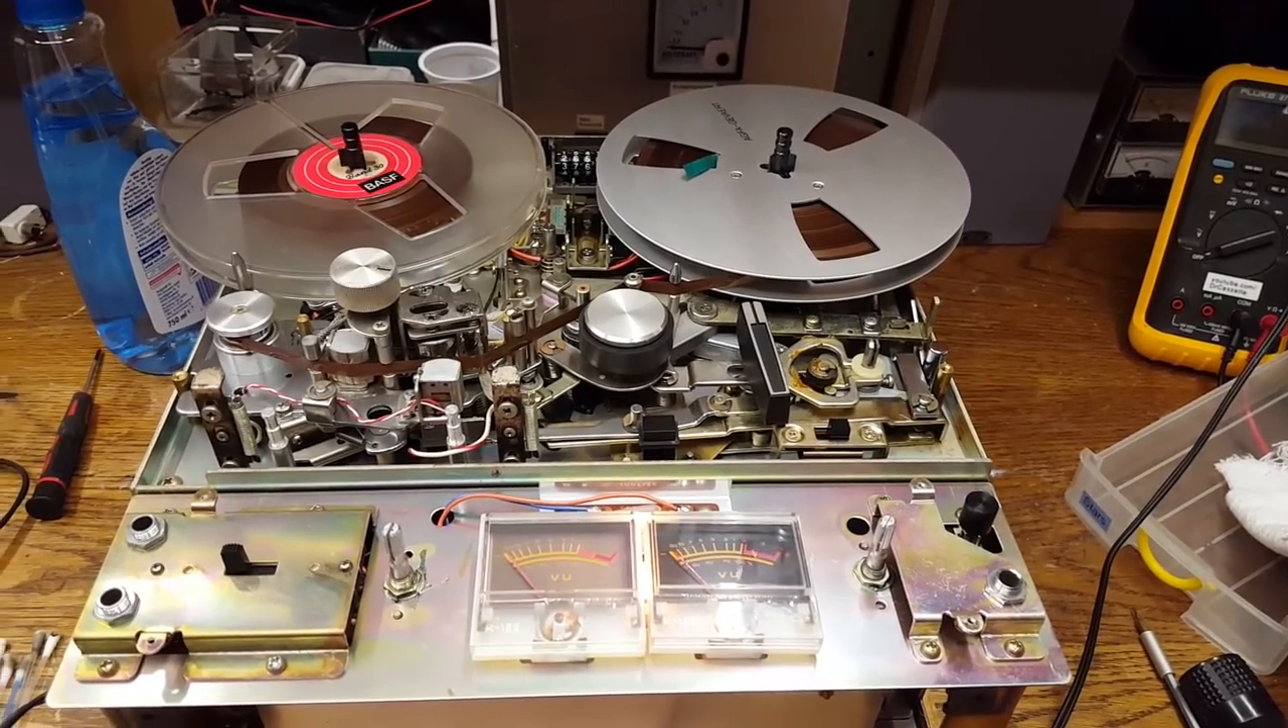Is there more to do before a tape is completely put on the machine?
No.